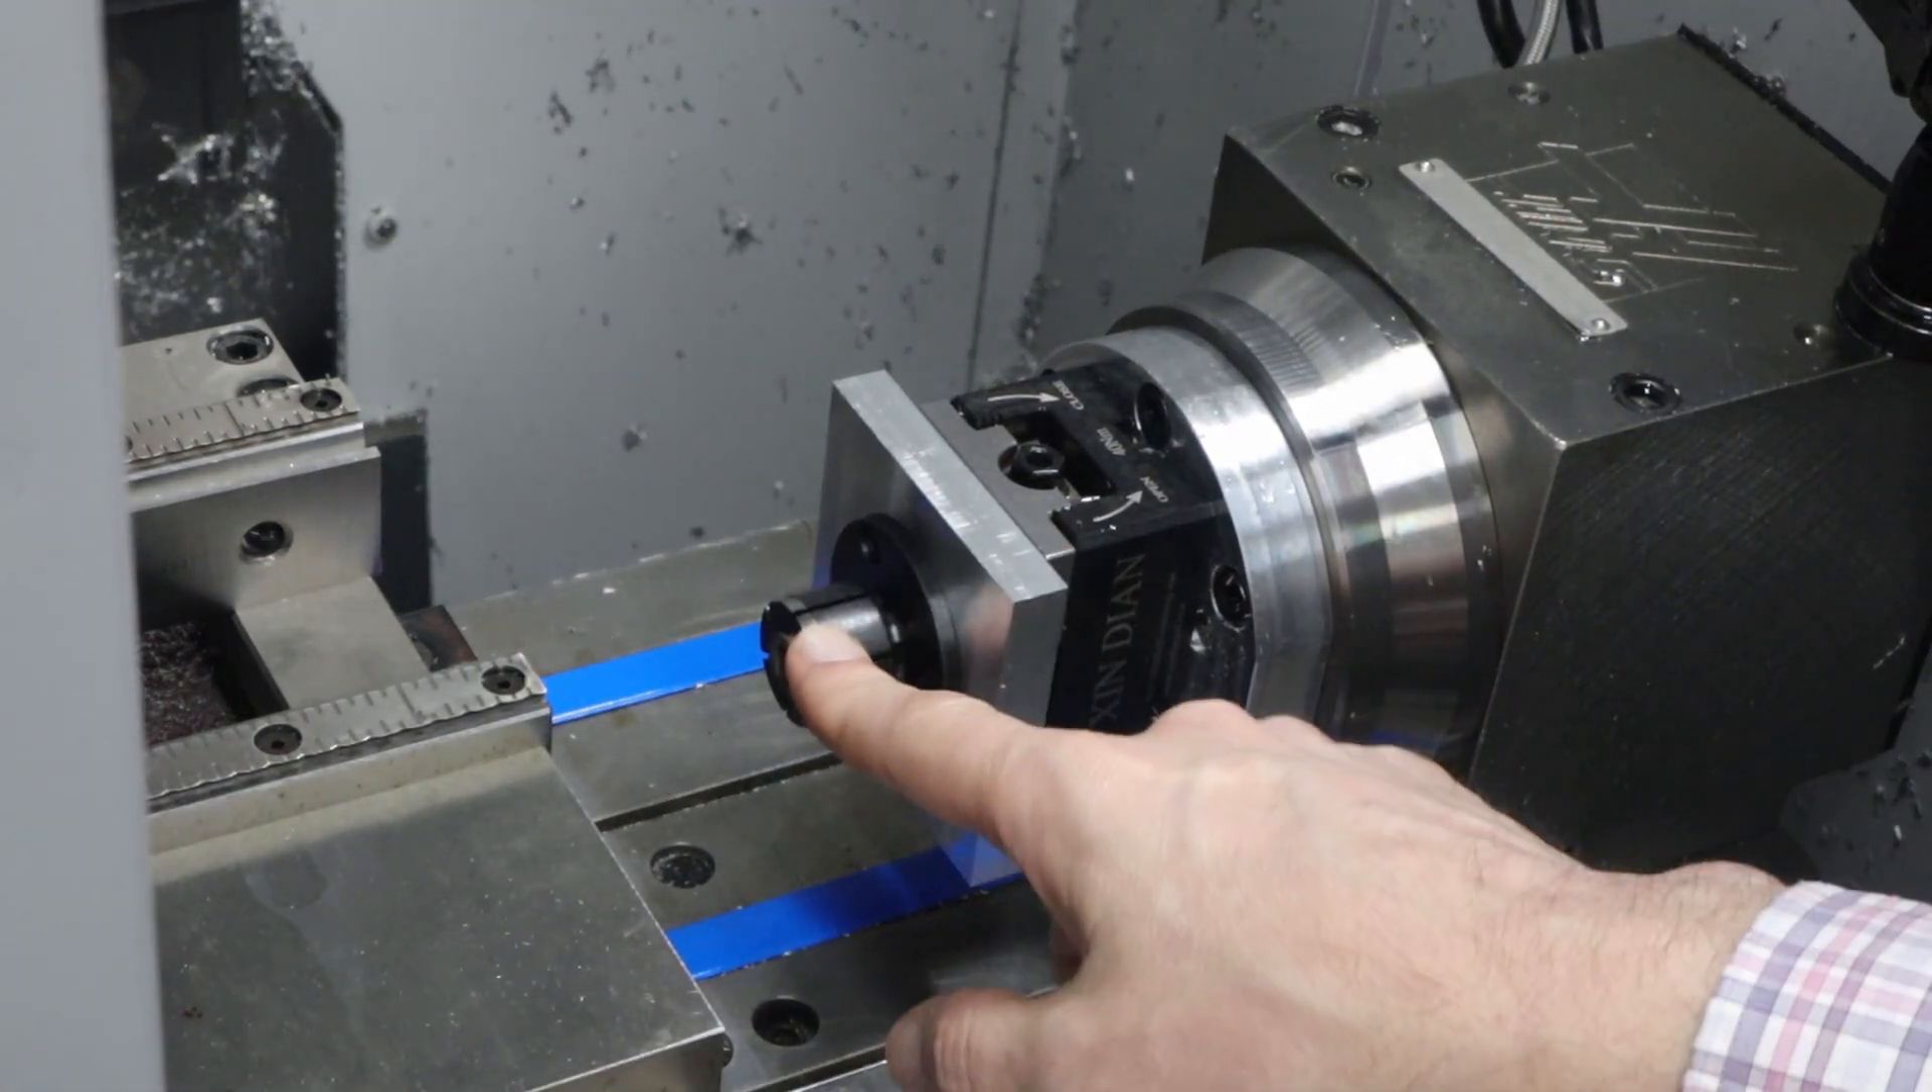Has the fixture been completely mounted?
Yes.